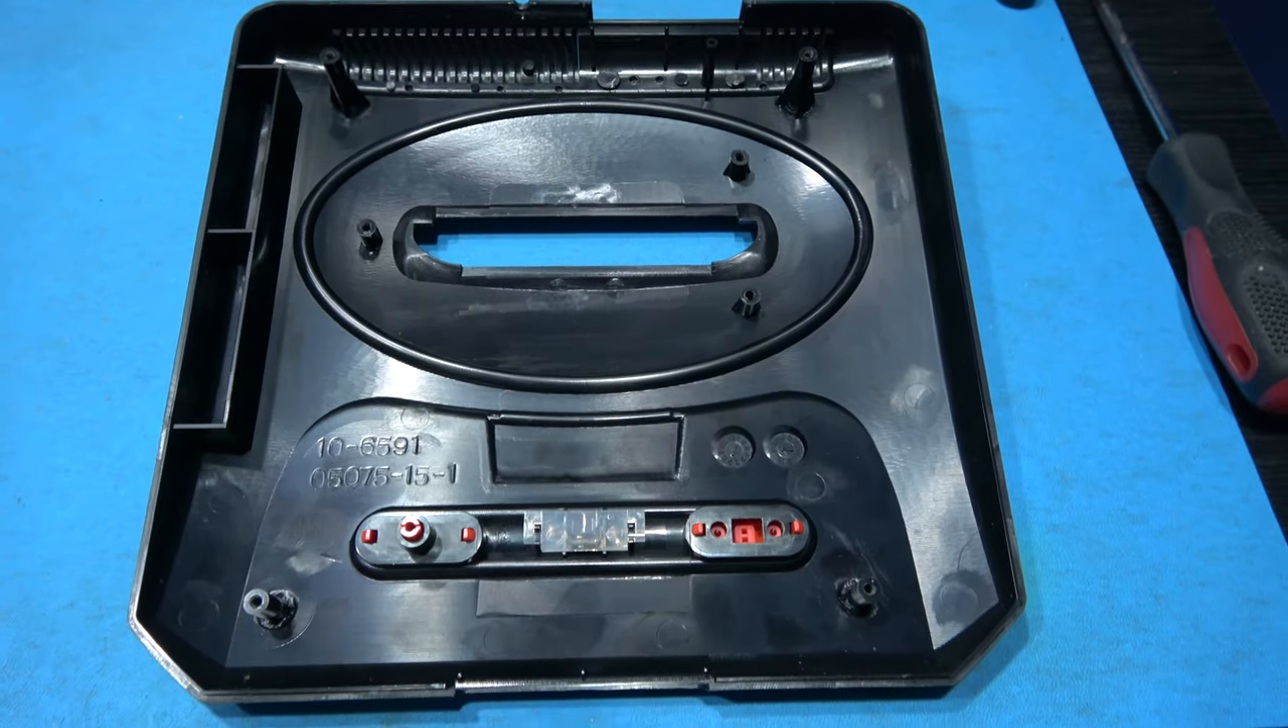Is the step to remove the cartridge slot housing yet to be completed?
No.